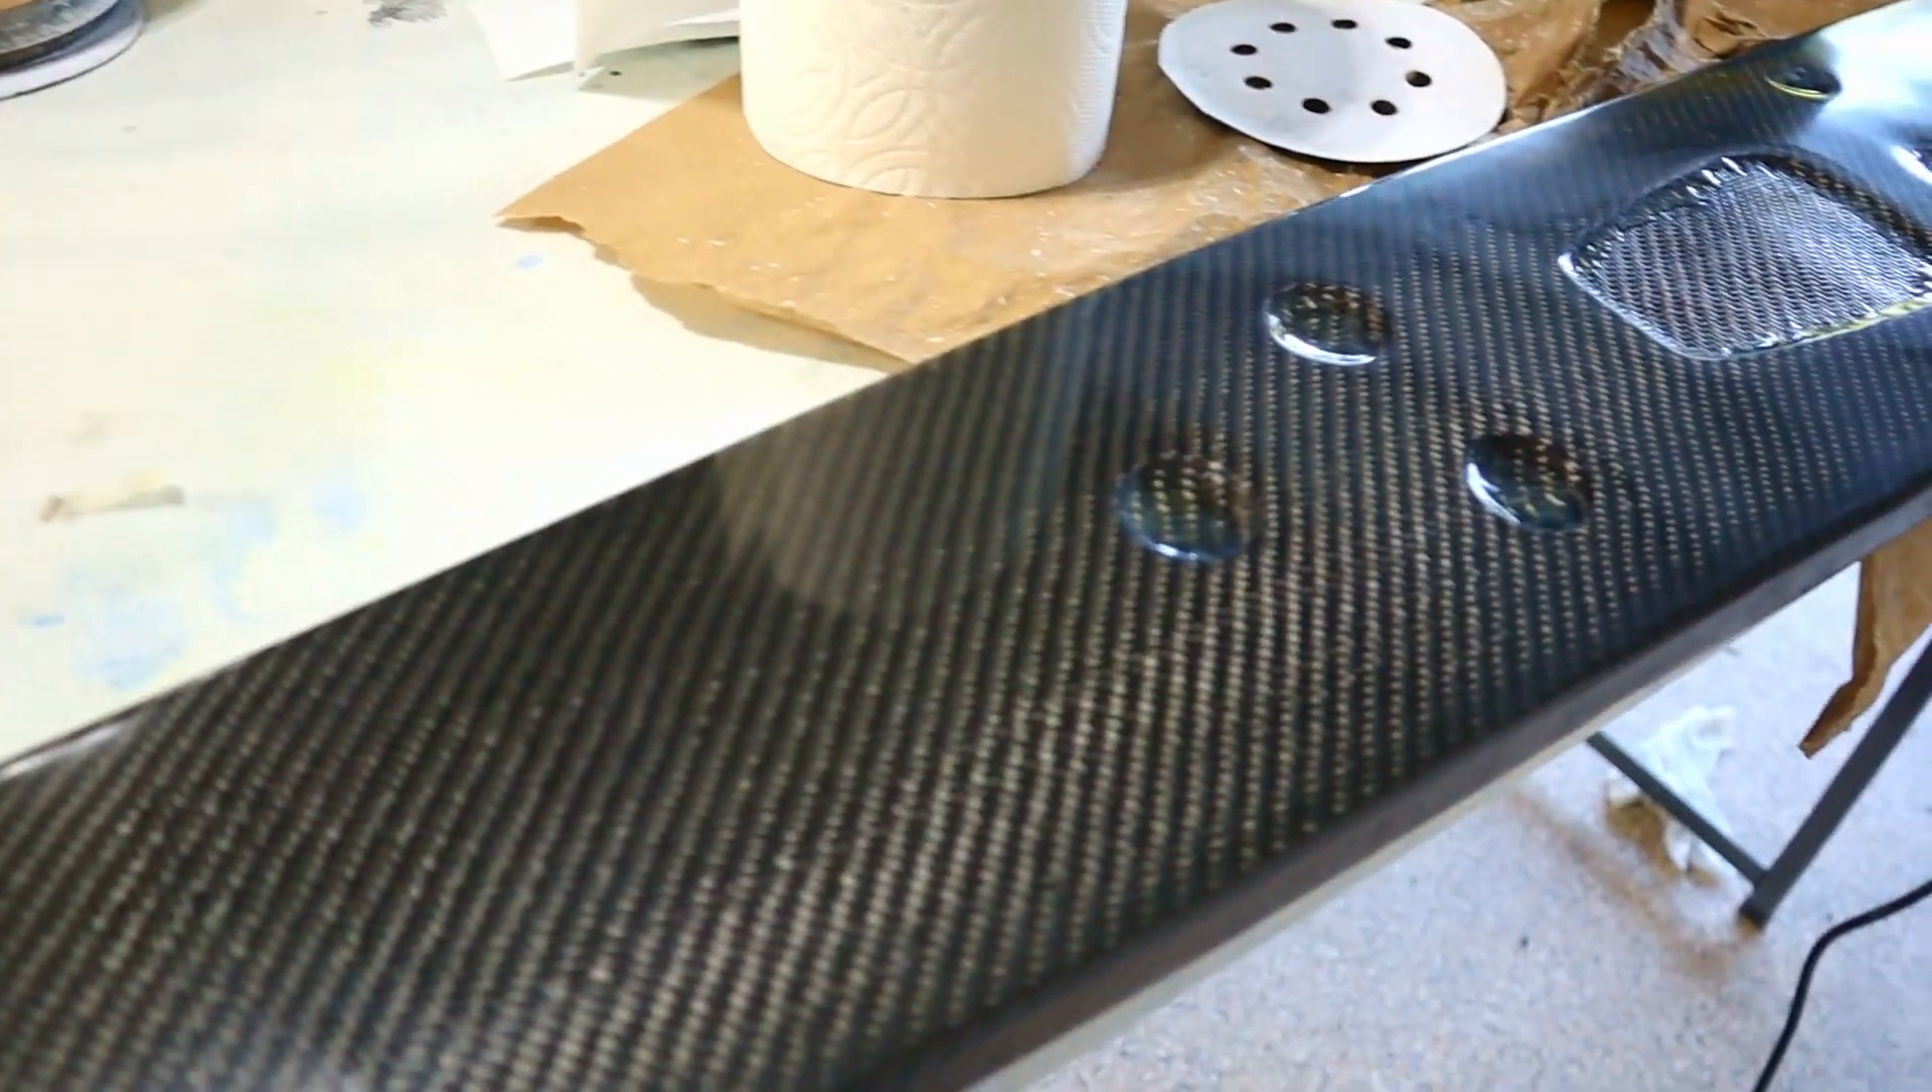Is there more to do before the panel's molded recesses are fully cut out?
Yes.